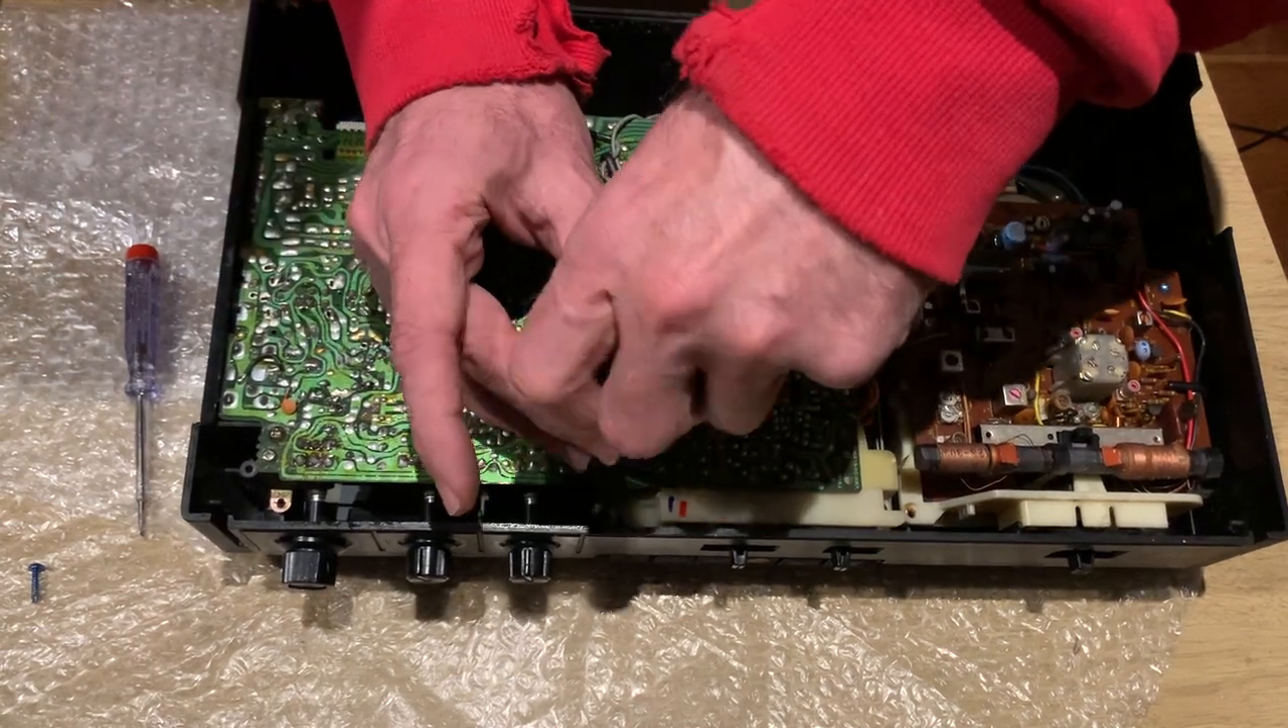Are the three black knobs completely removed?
No.